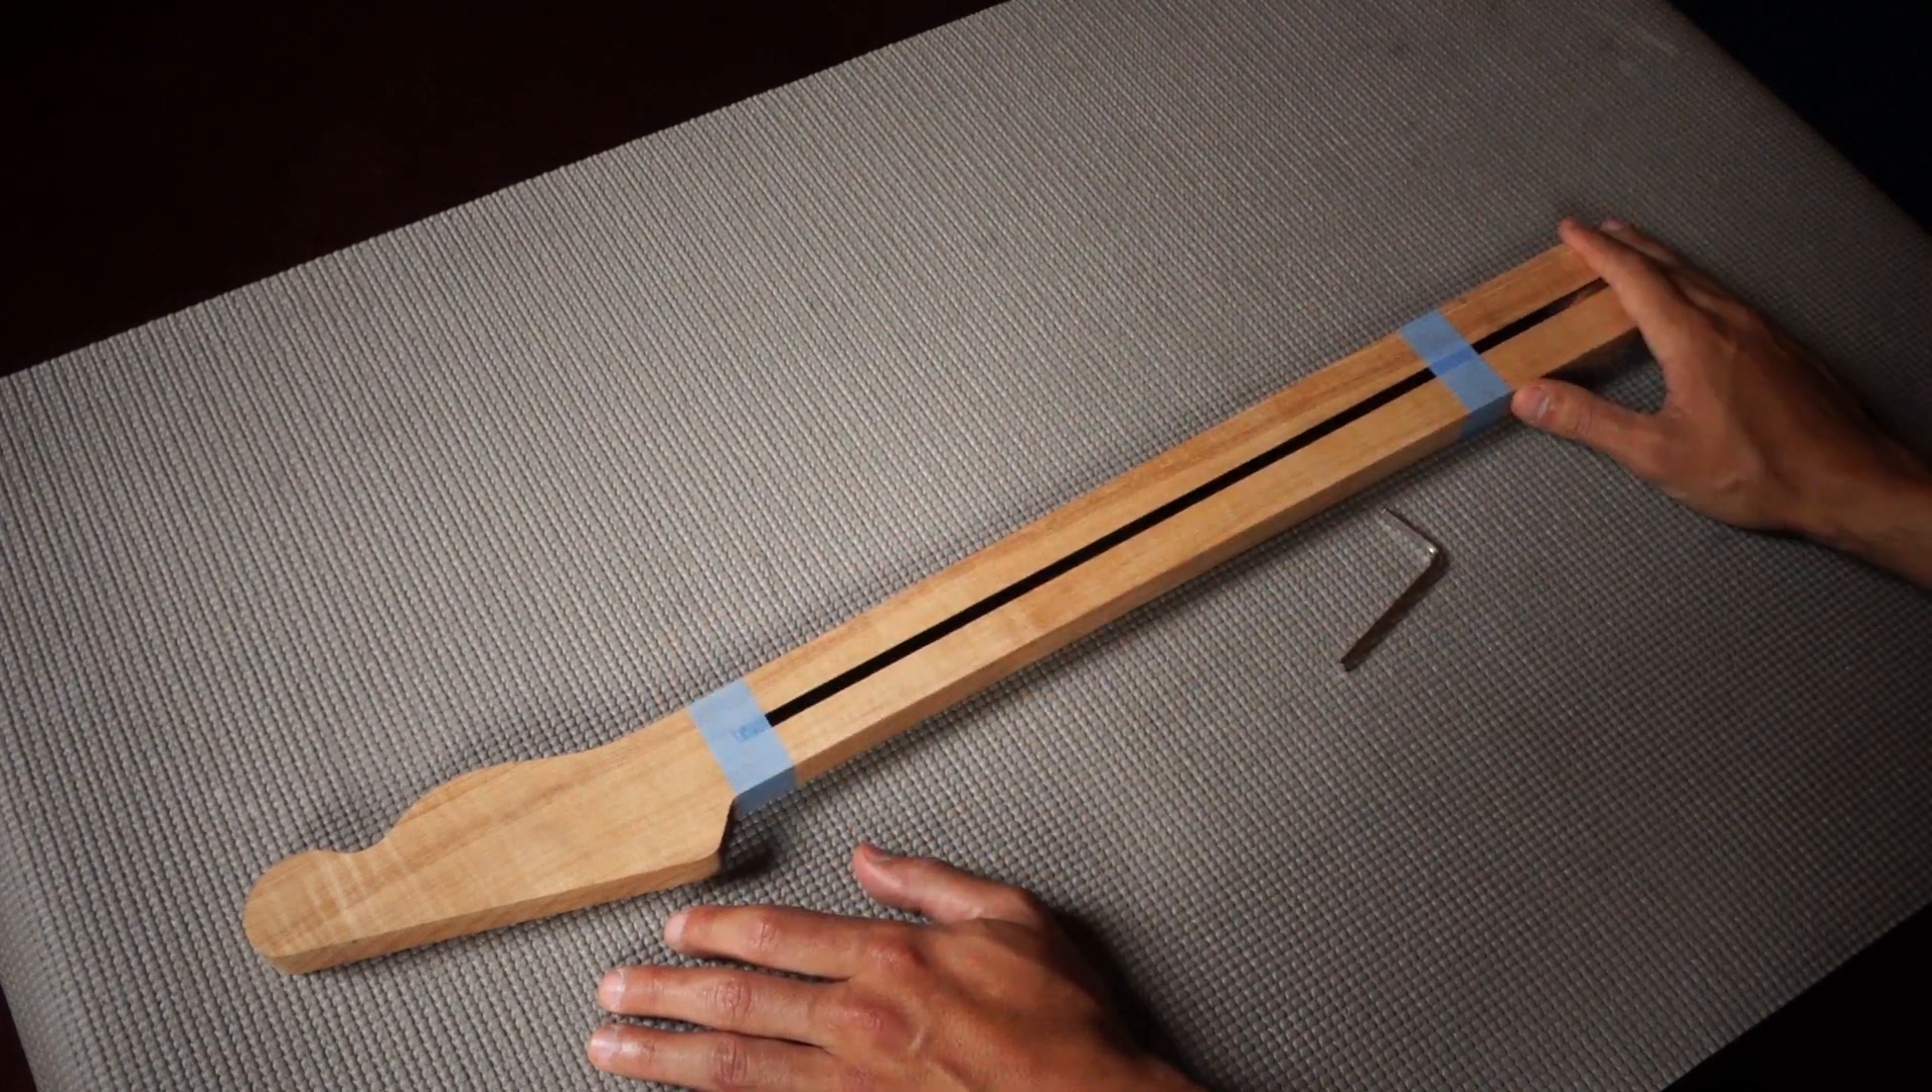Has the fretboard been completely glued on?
No.